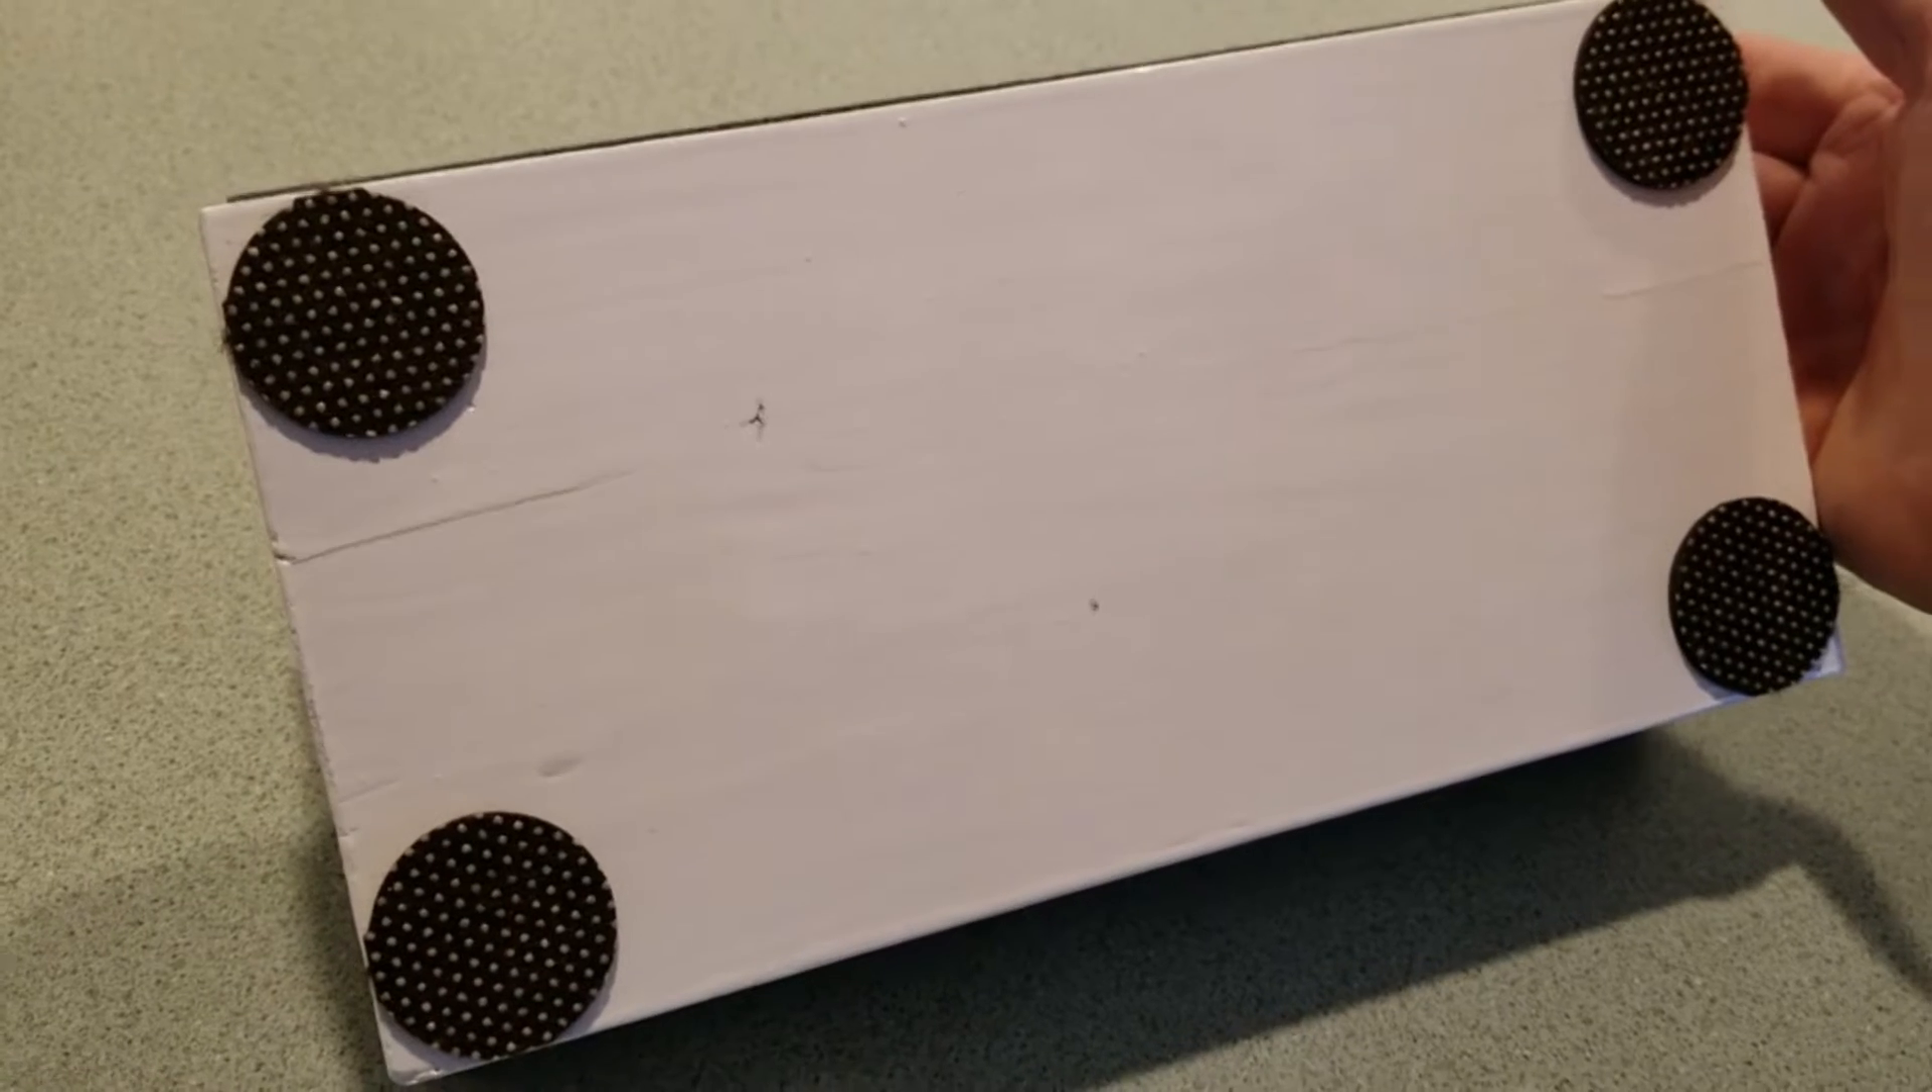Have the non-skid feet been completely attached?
Yes.